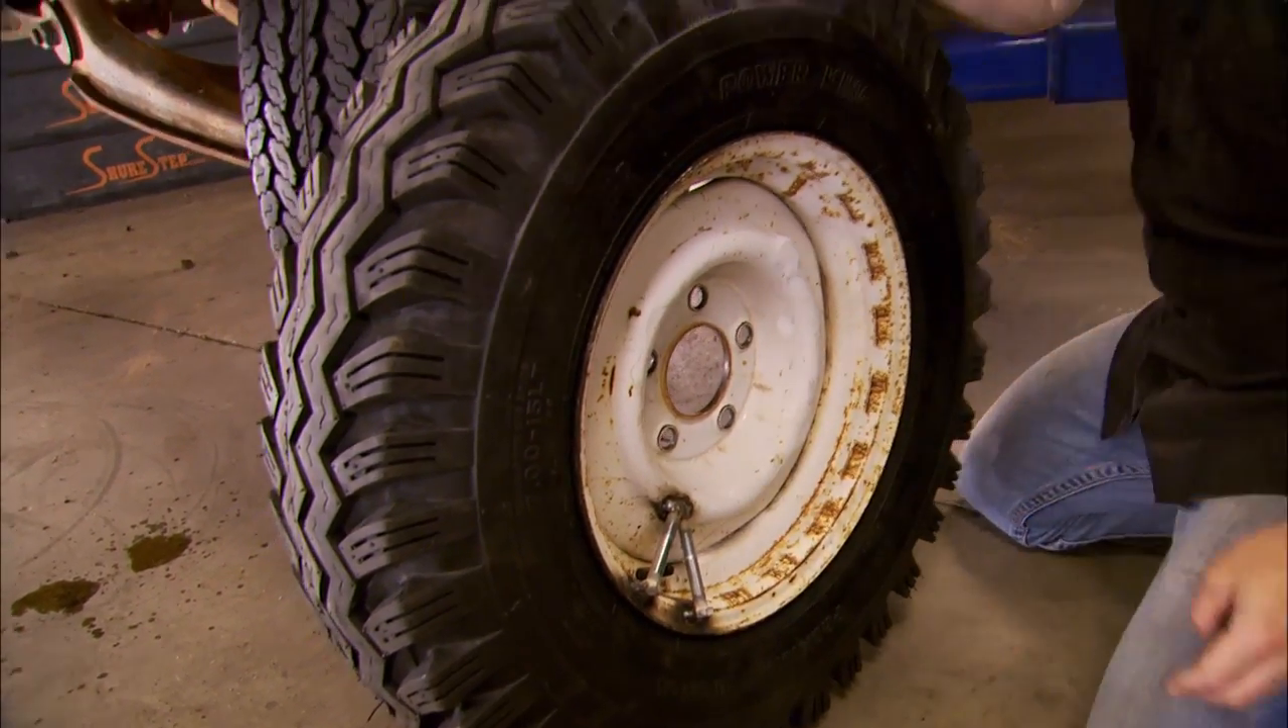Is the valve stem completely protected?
Yes.